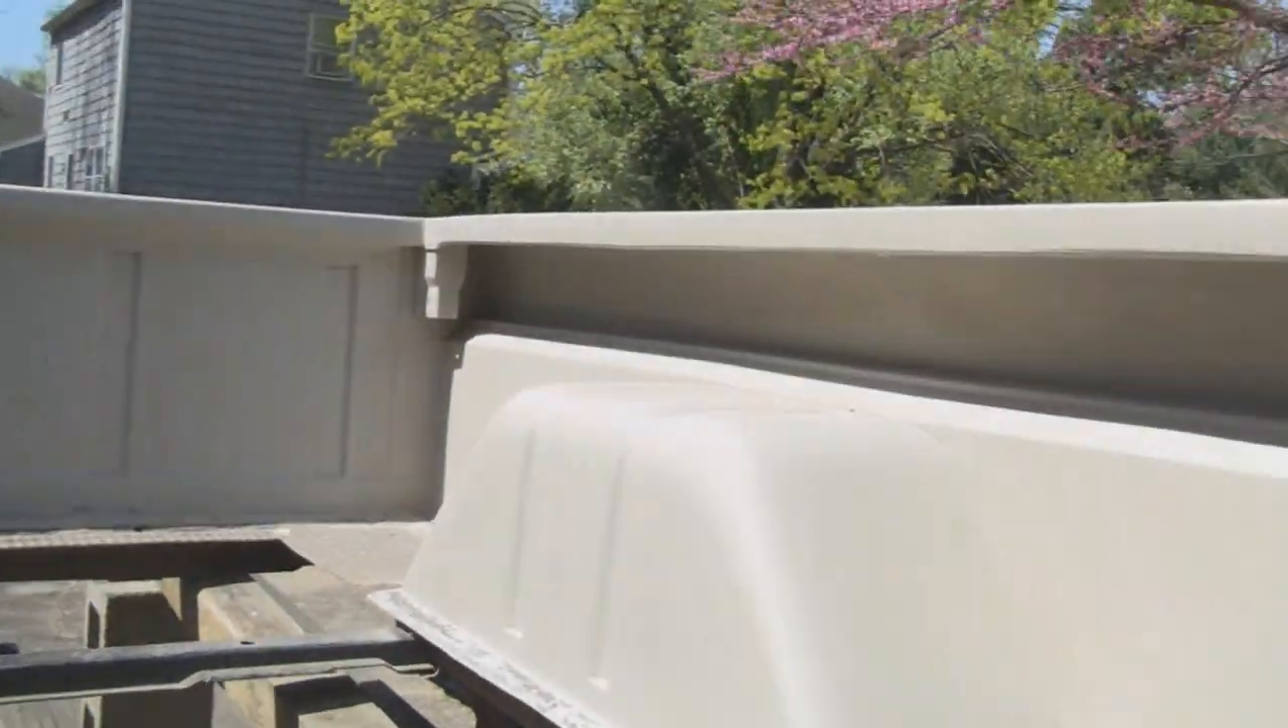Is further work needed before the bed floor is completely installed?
Yes.